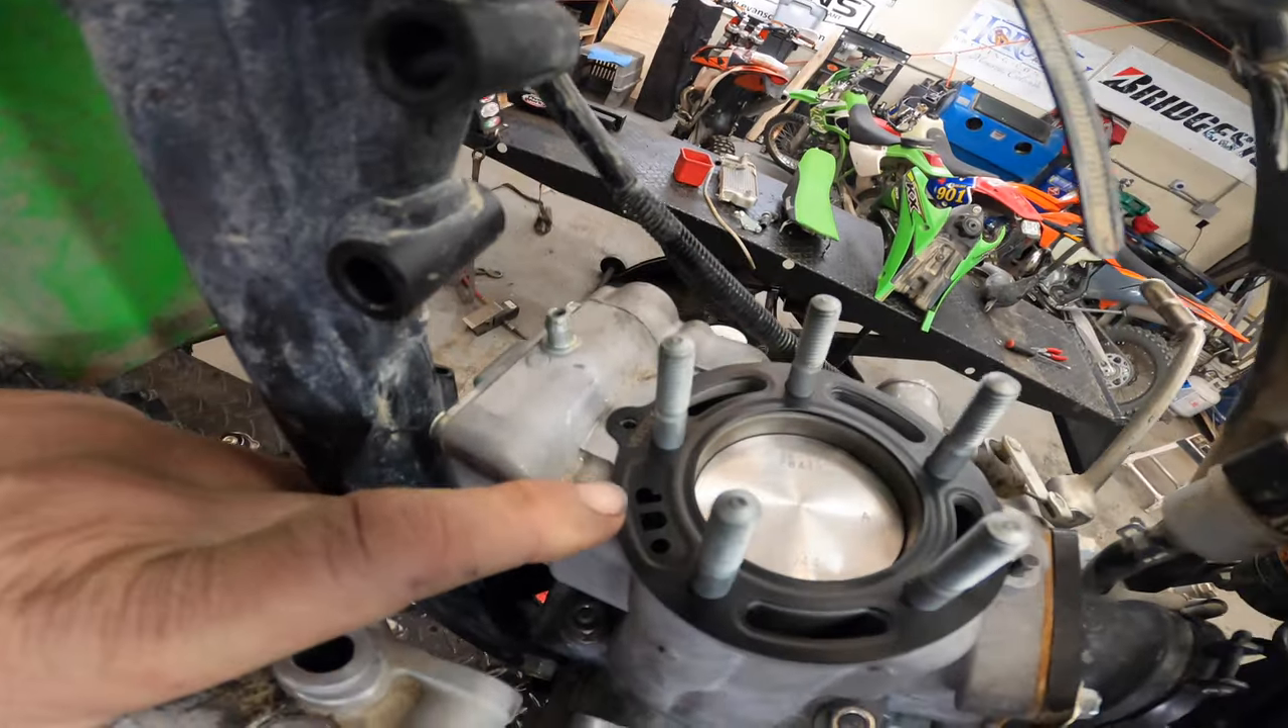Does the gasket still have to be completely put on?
No.